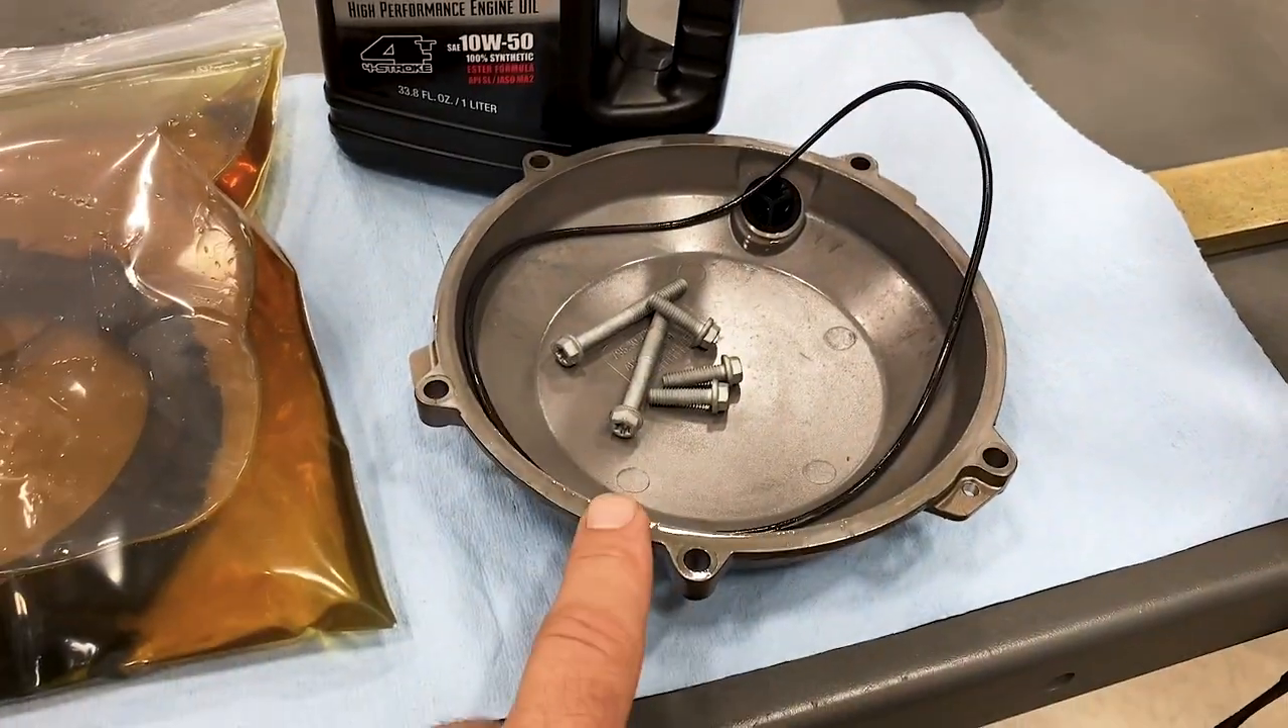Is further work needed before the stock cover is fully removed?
No.